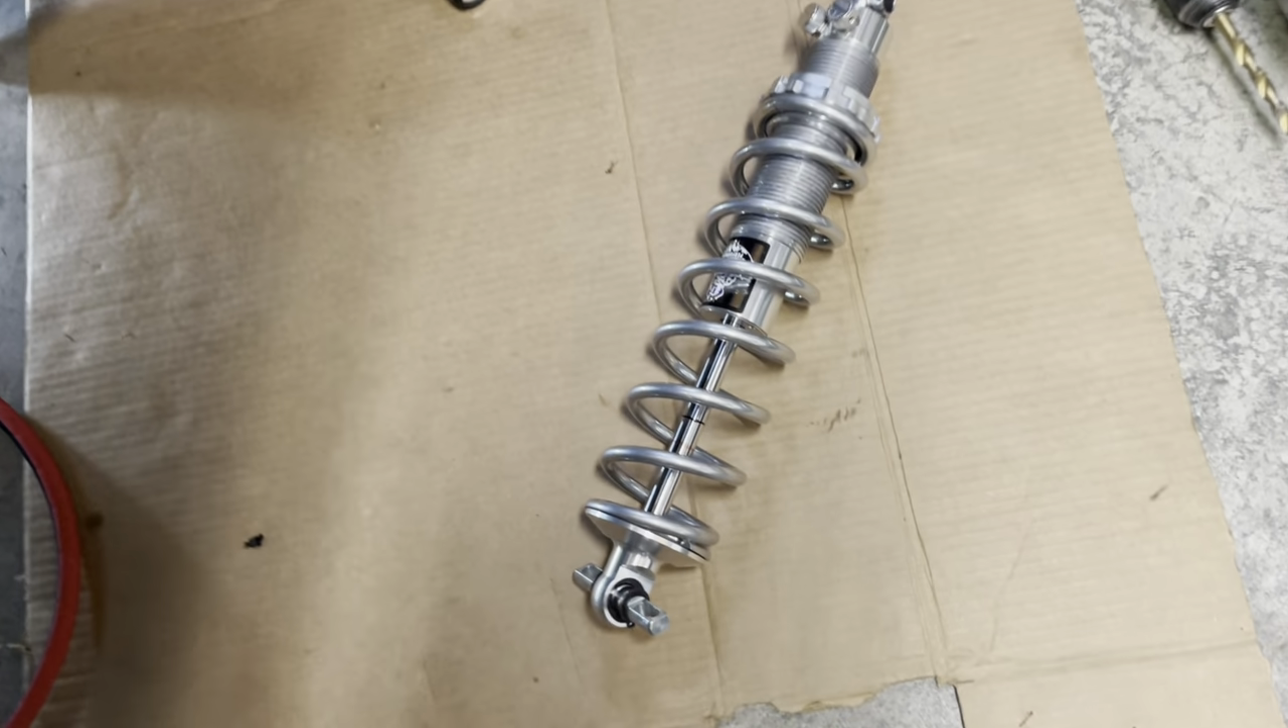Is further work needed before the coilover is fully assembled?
No.